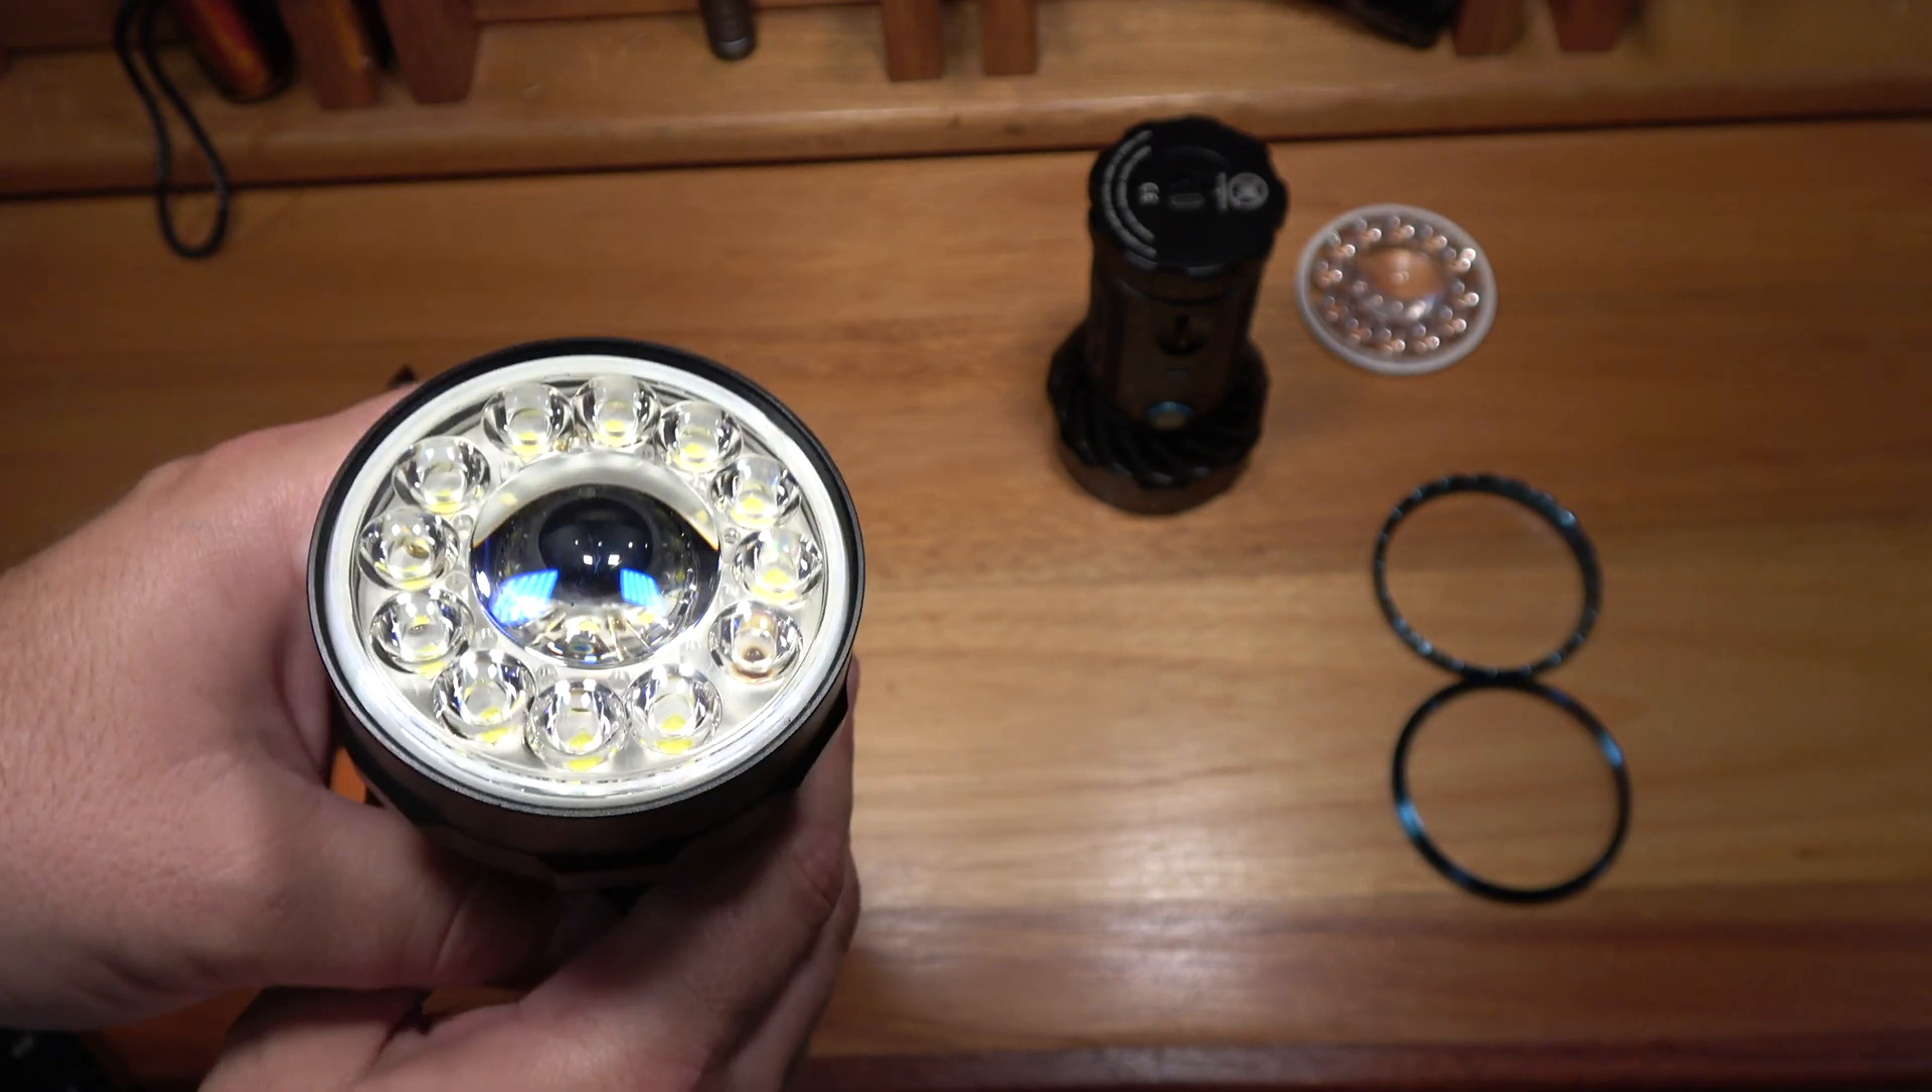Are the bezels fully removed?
Yes.